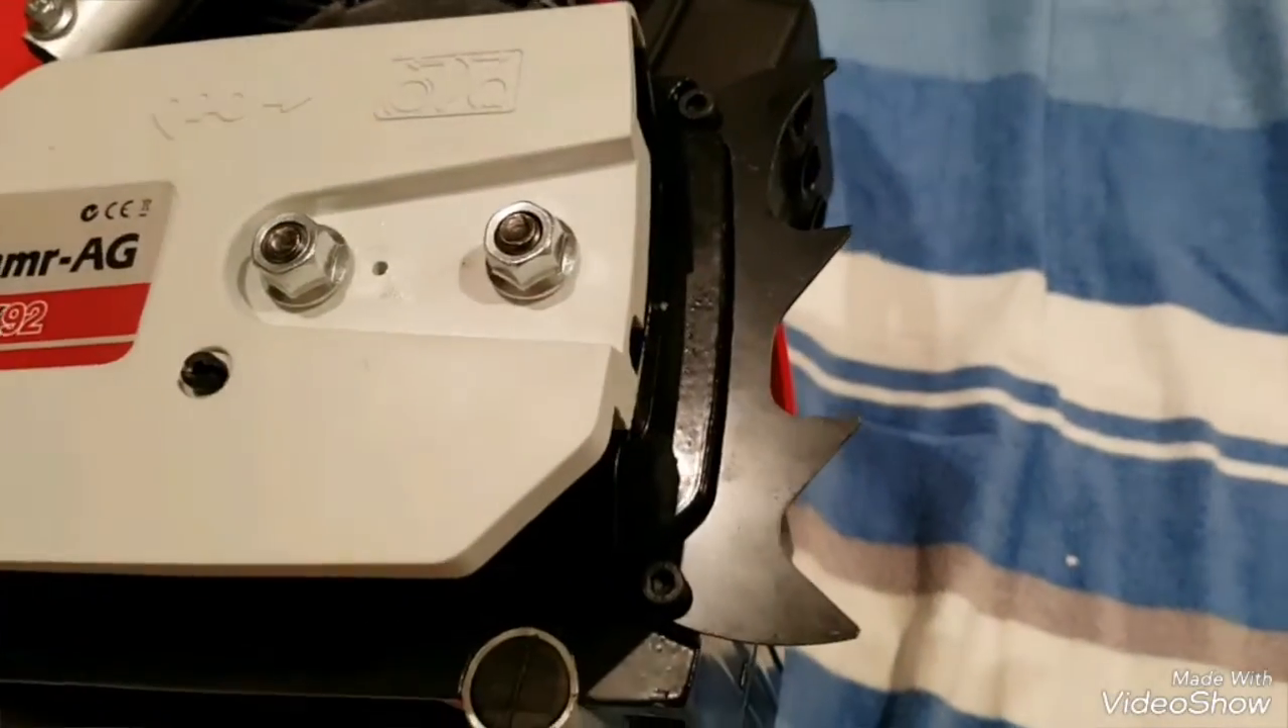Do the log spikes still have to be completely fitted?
No.